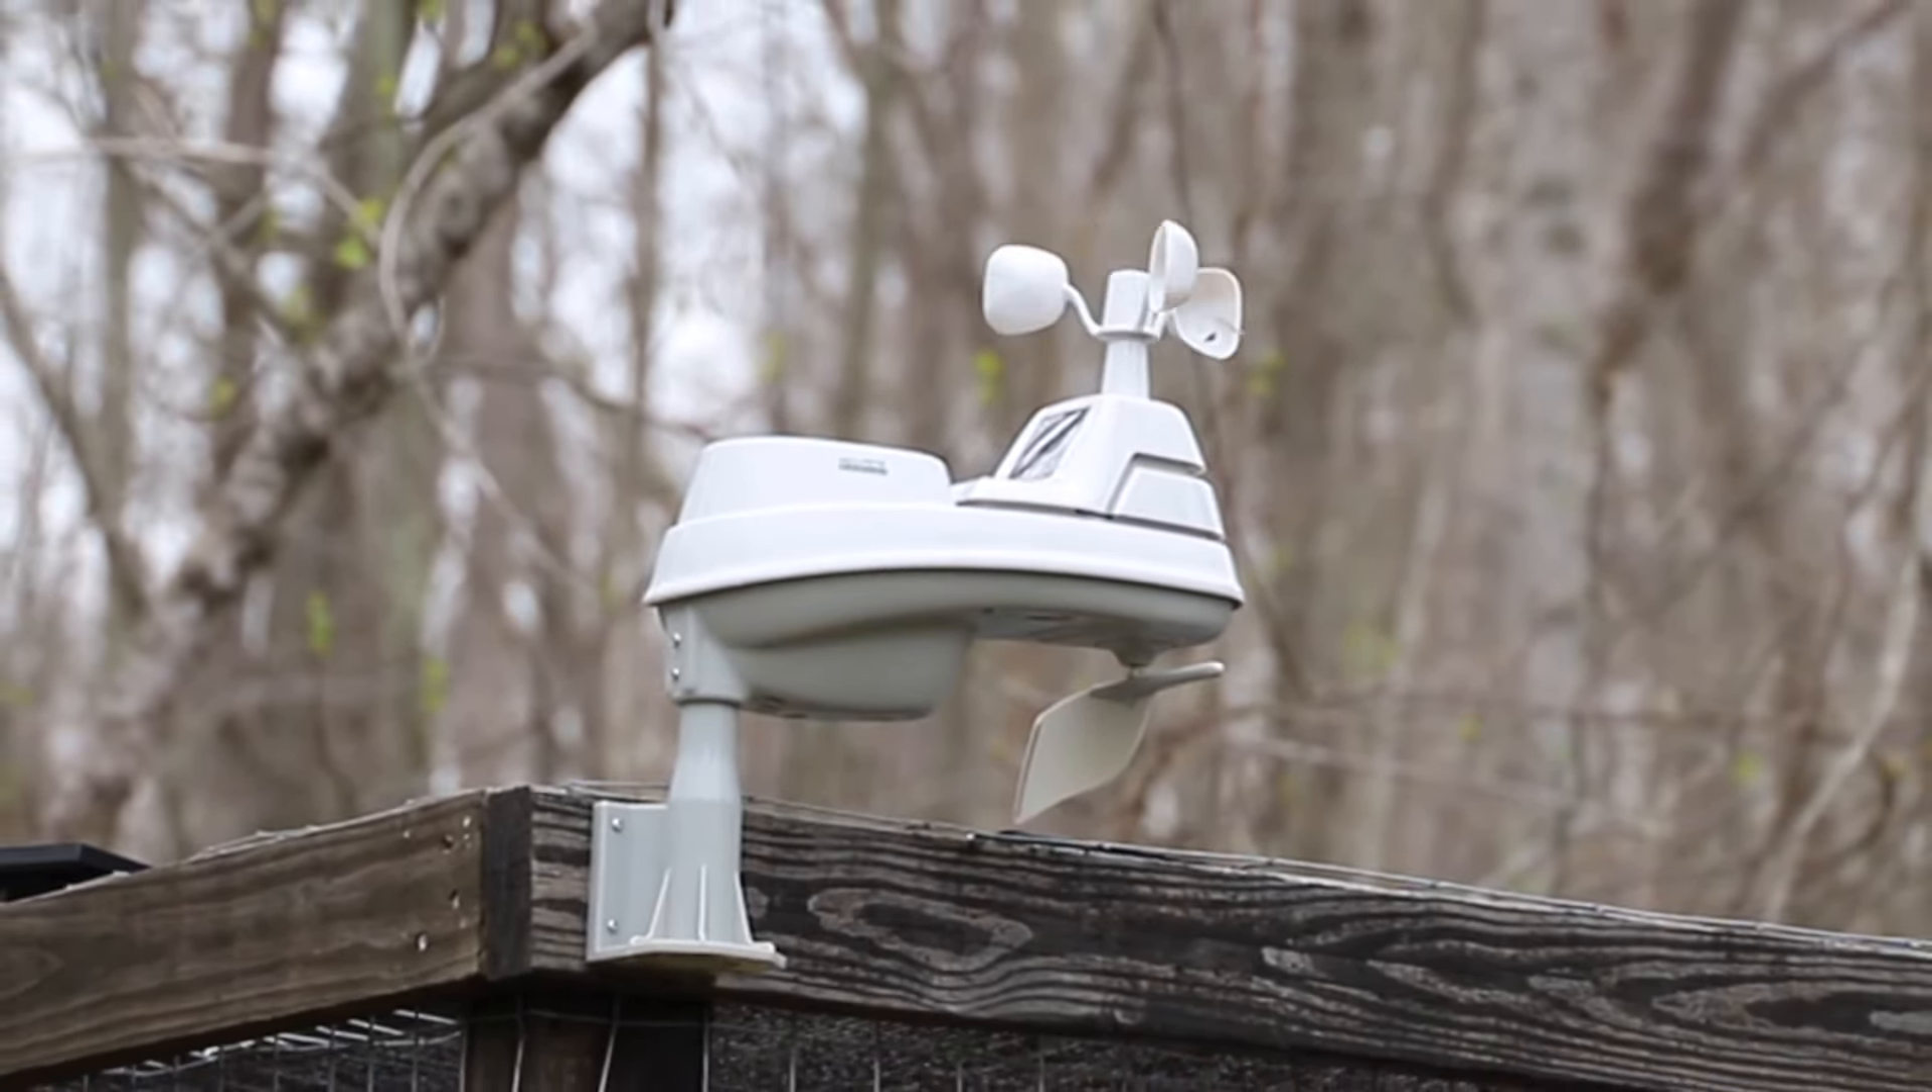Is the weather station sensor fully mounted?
Yes.